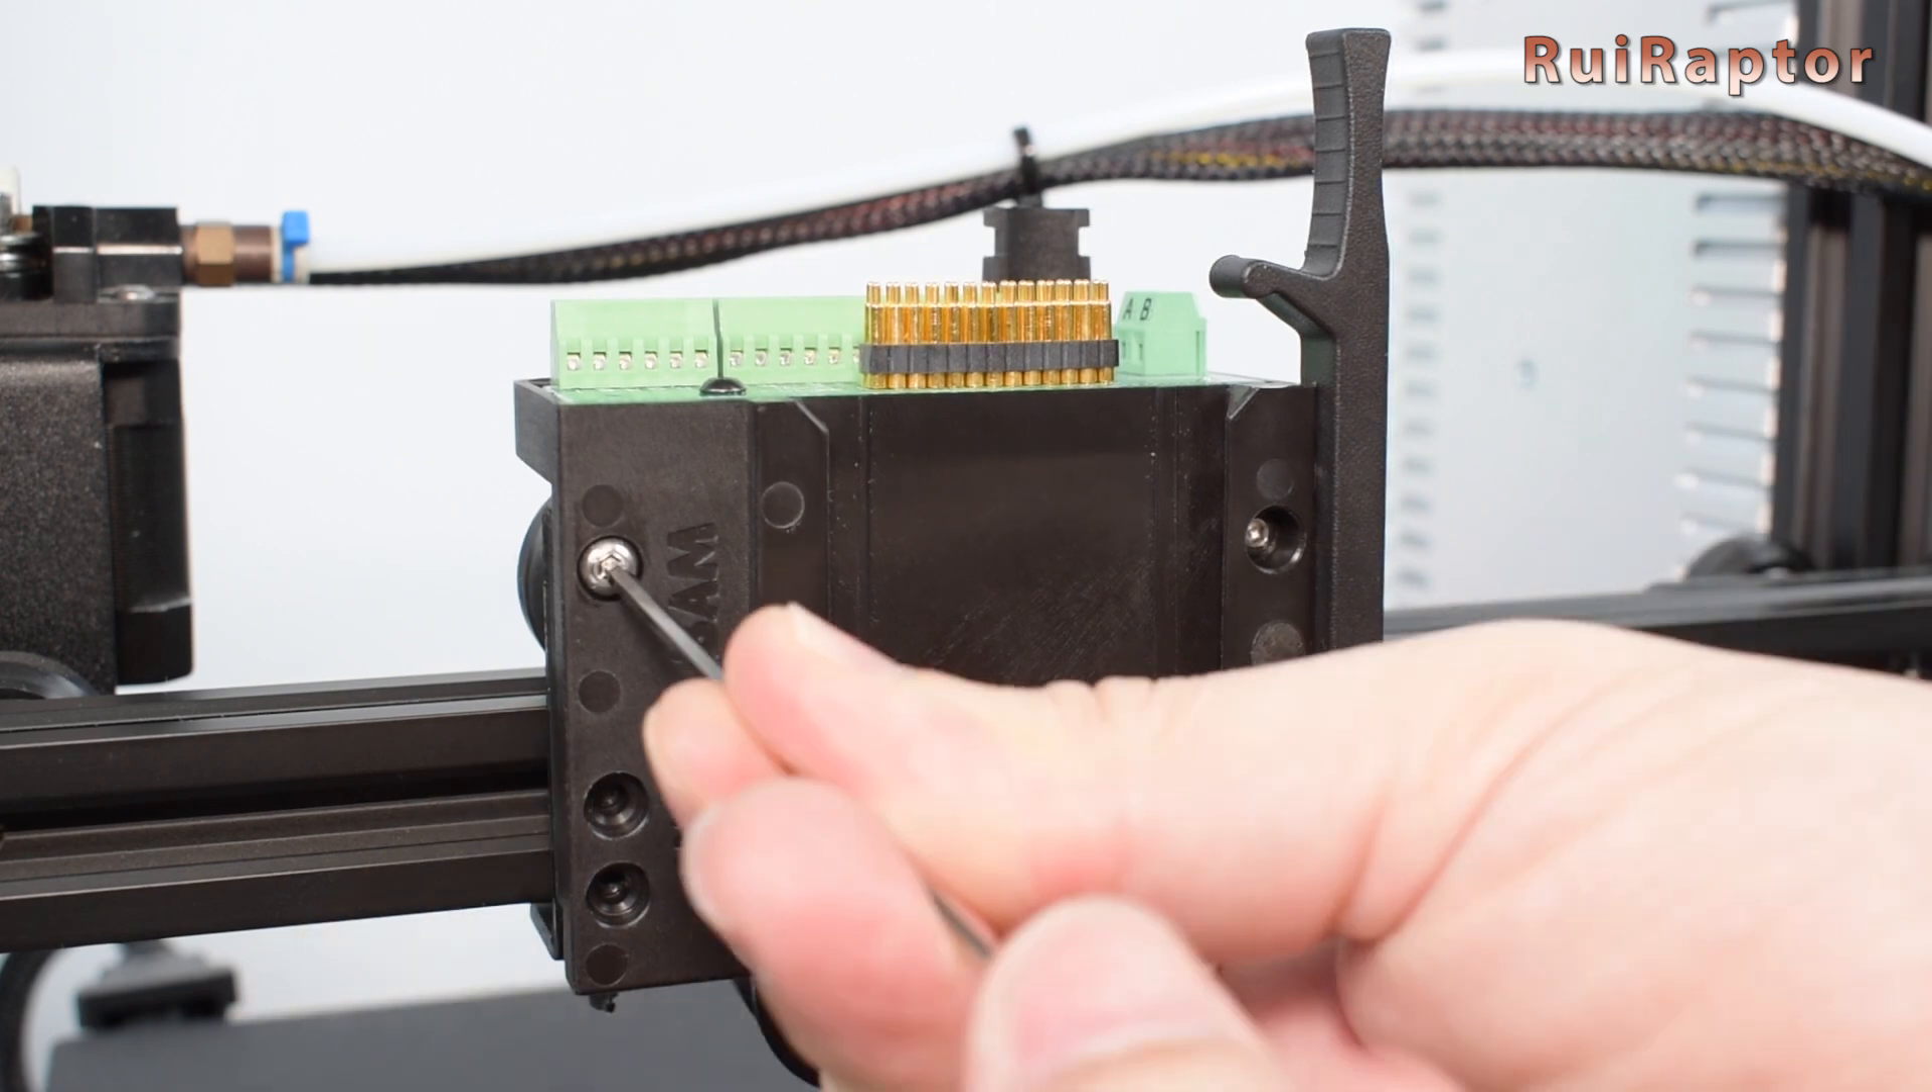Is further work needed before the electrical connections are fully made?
Yes.